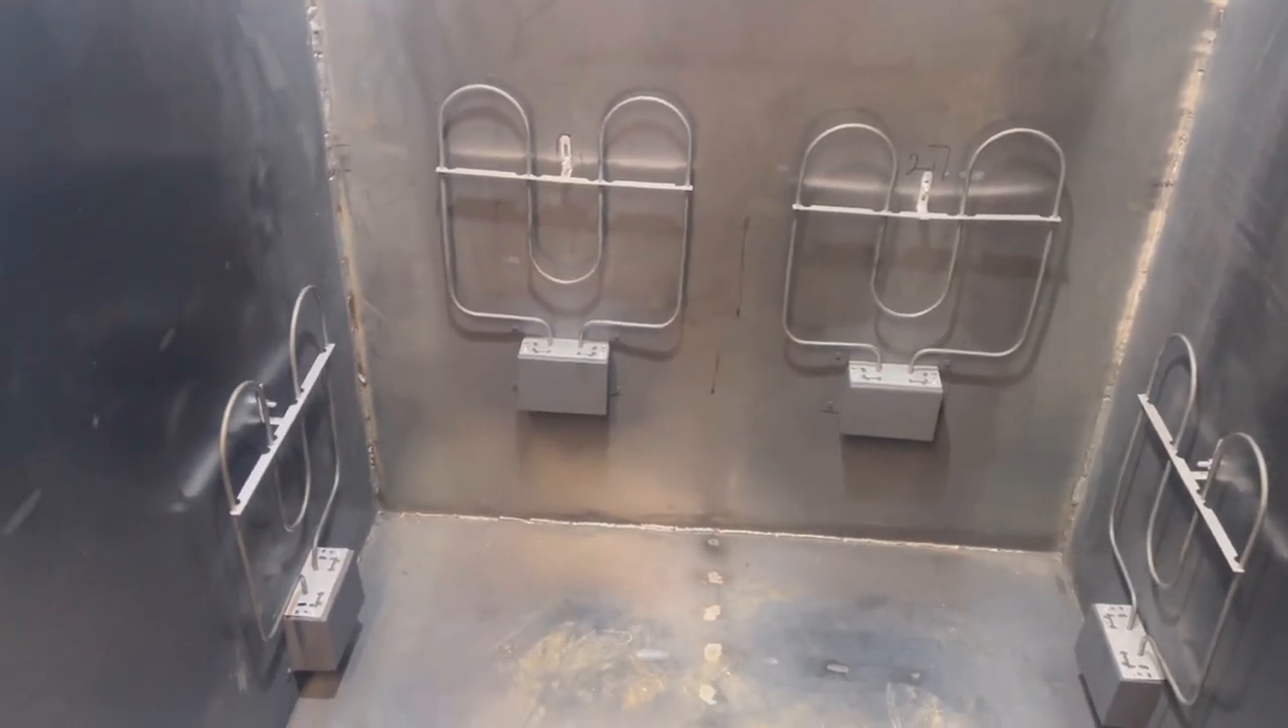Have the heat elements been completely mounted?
Yes.